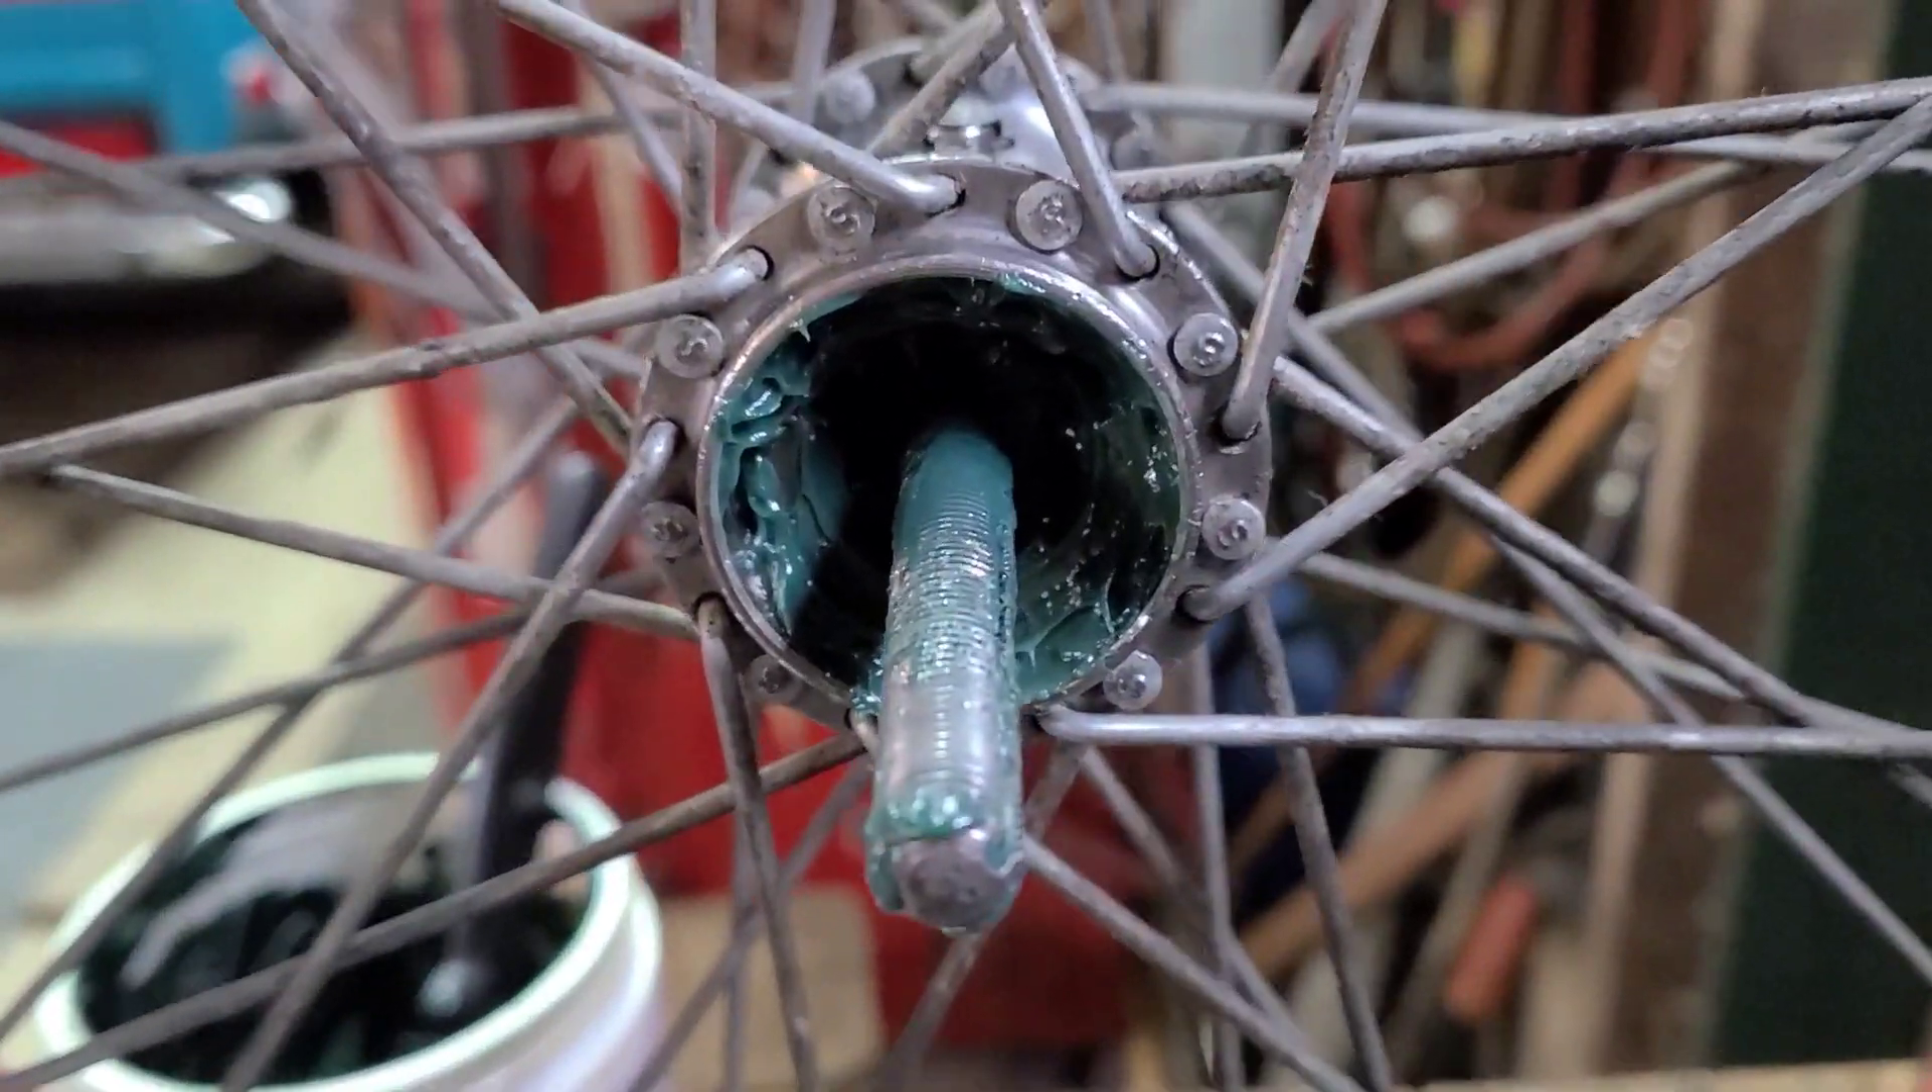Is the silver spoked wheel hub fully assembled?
No.